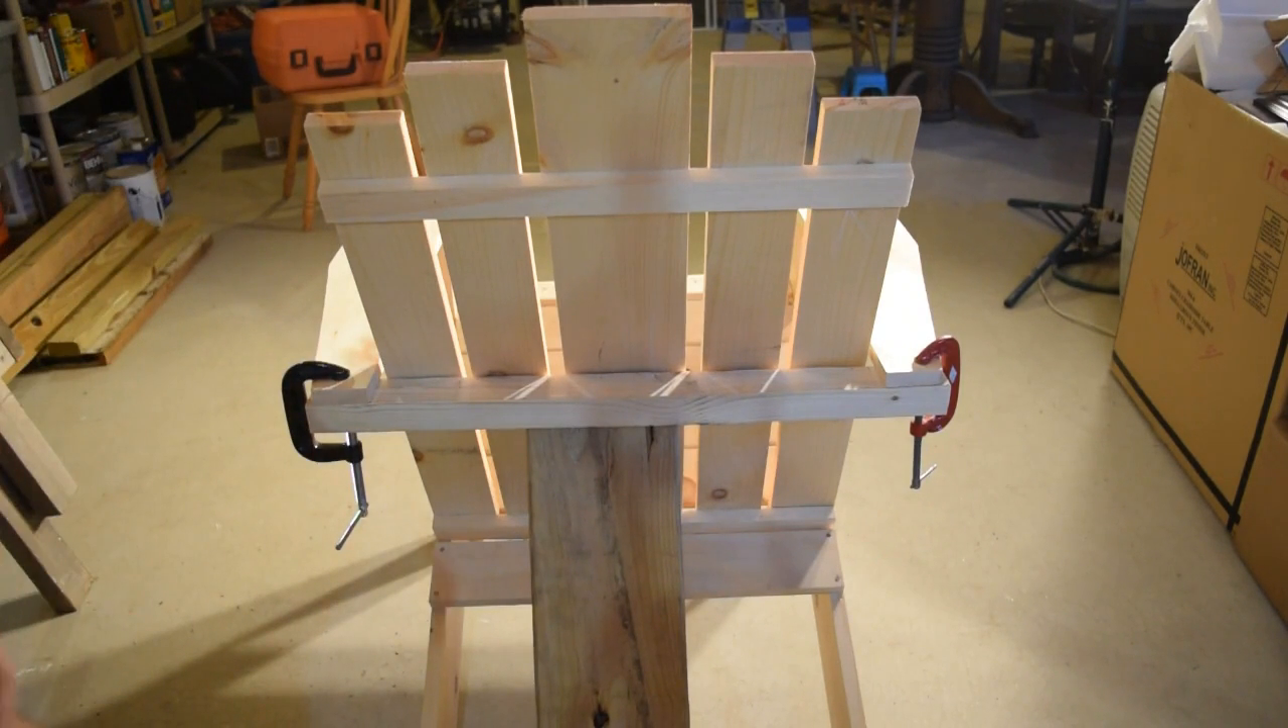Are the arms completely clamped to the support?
Yes.